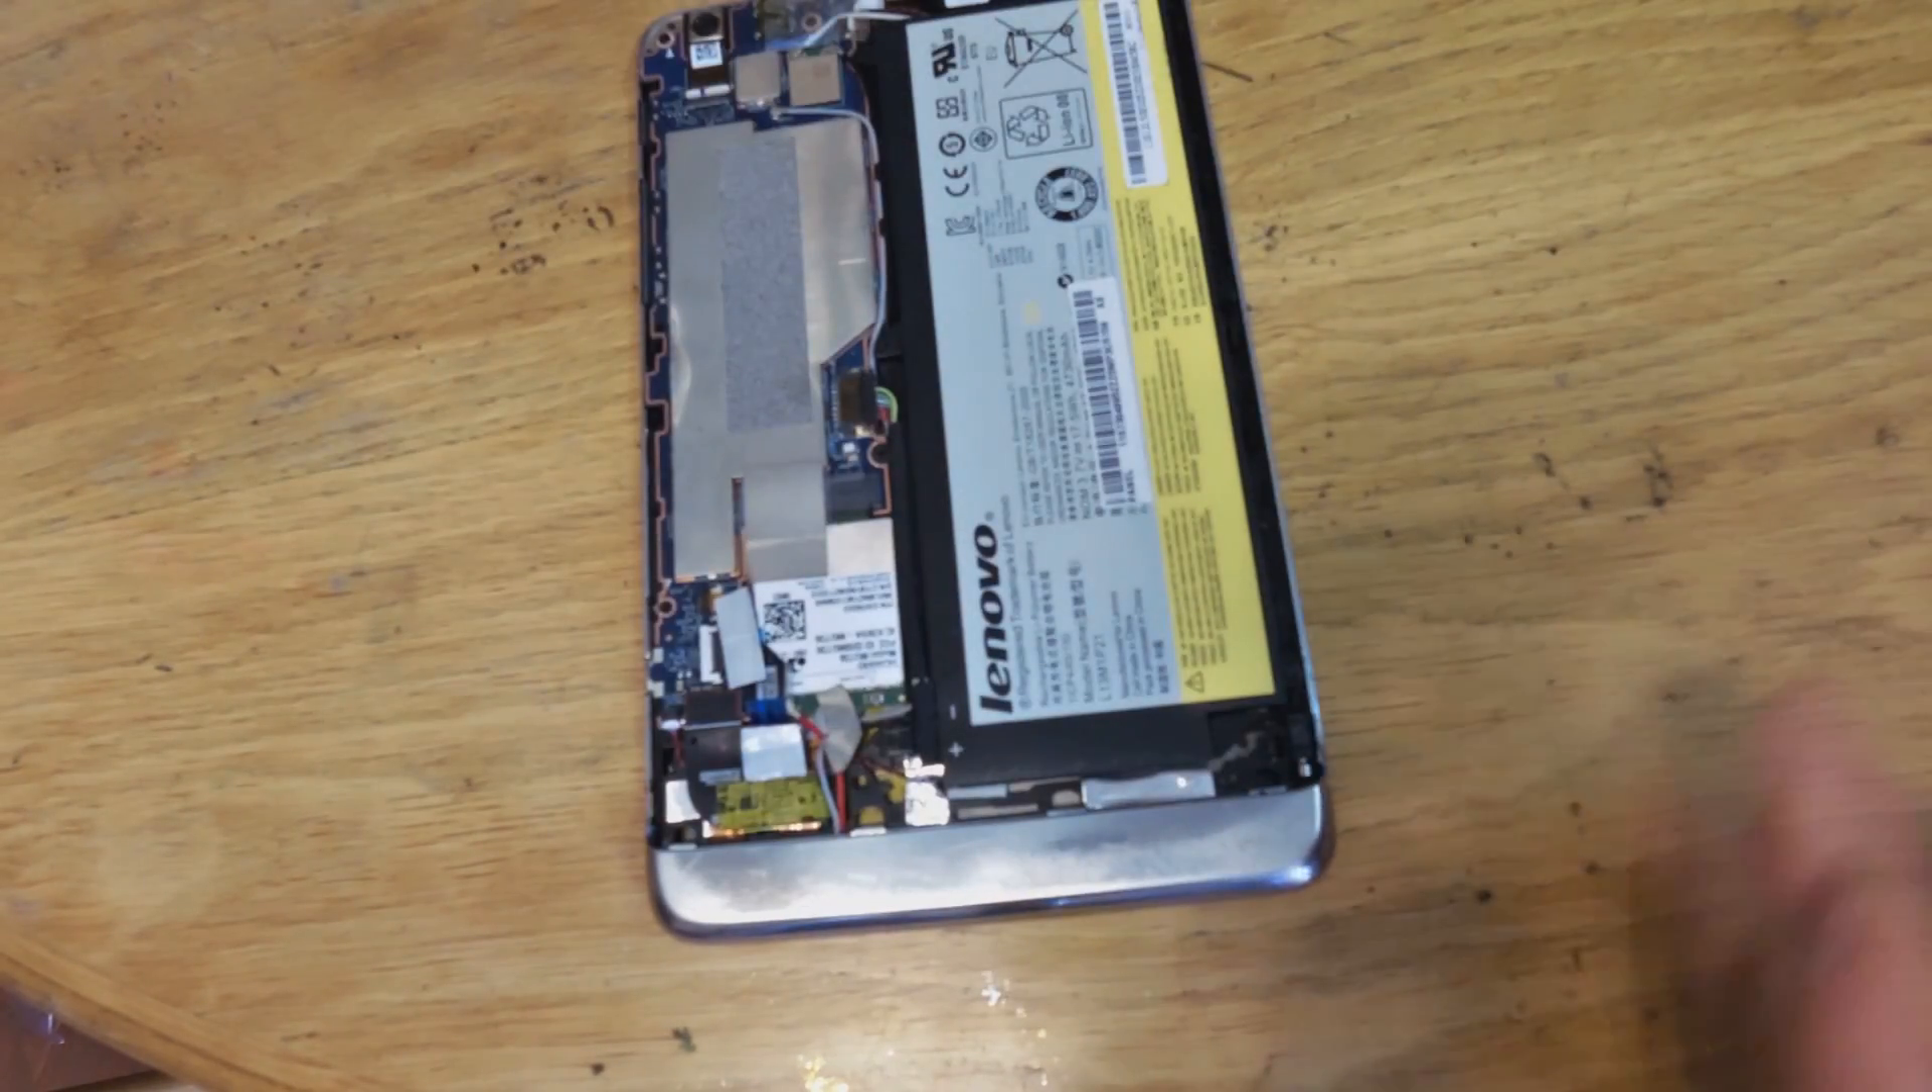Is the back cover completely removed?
Yes.